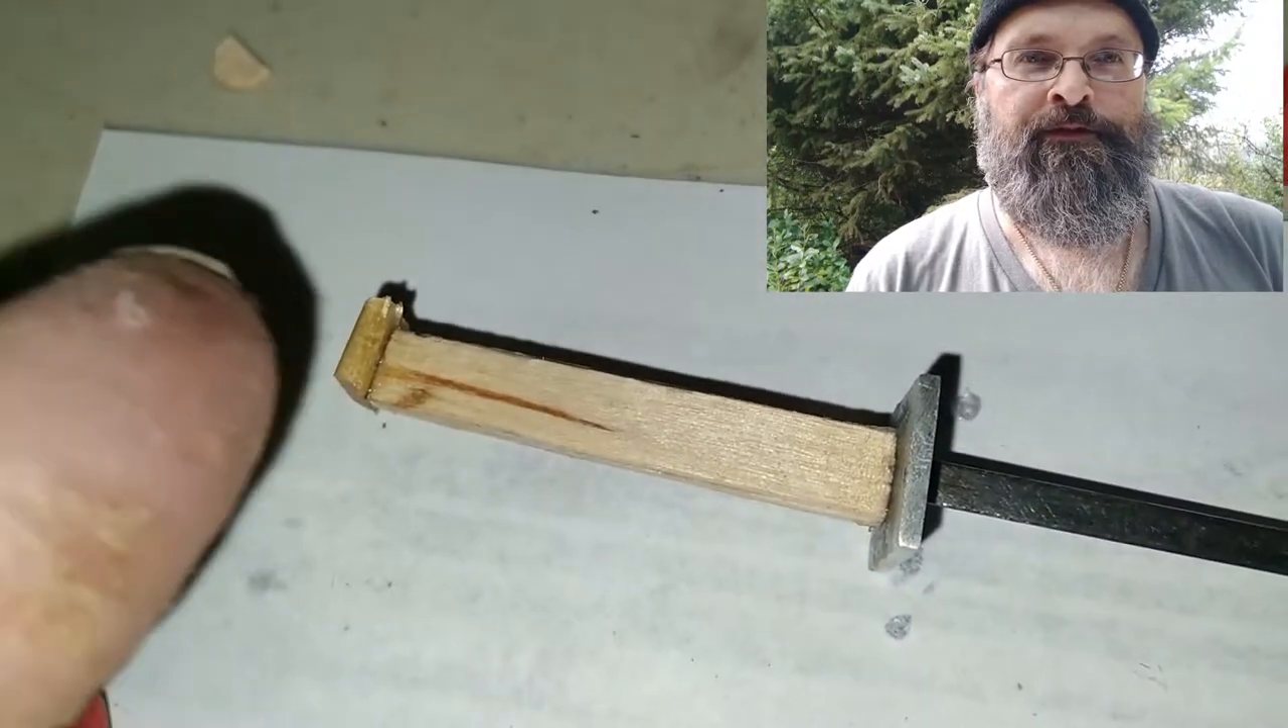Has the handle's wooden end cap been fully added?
Yes.